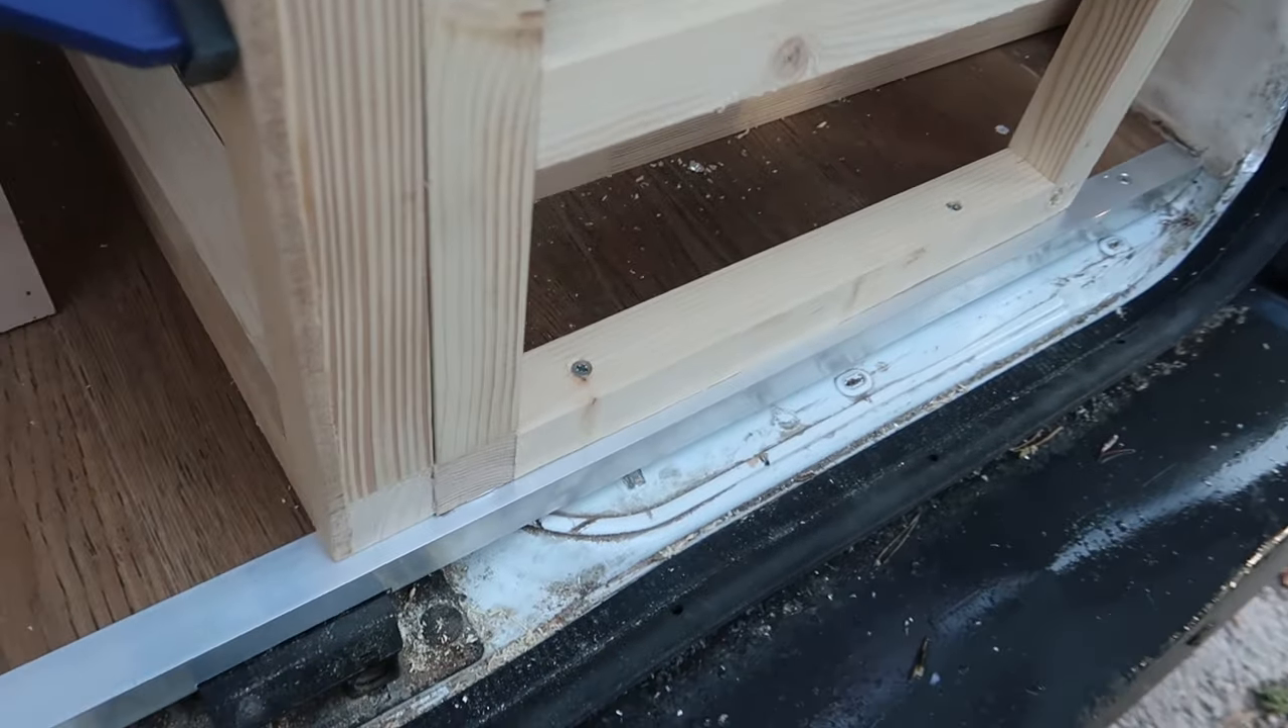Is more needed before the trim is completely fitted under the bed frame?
No.